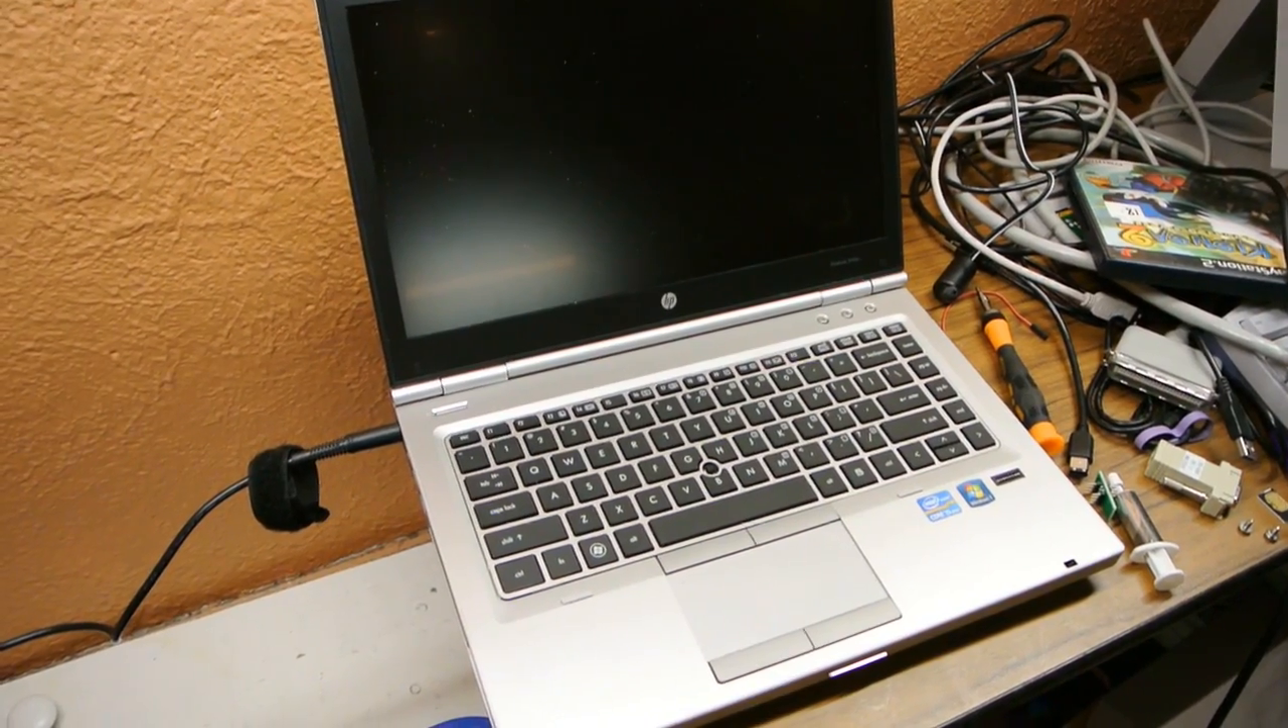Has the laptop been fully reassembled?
Yes.